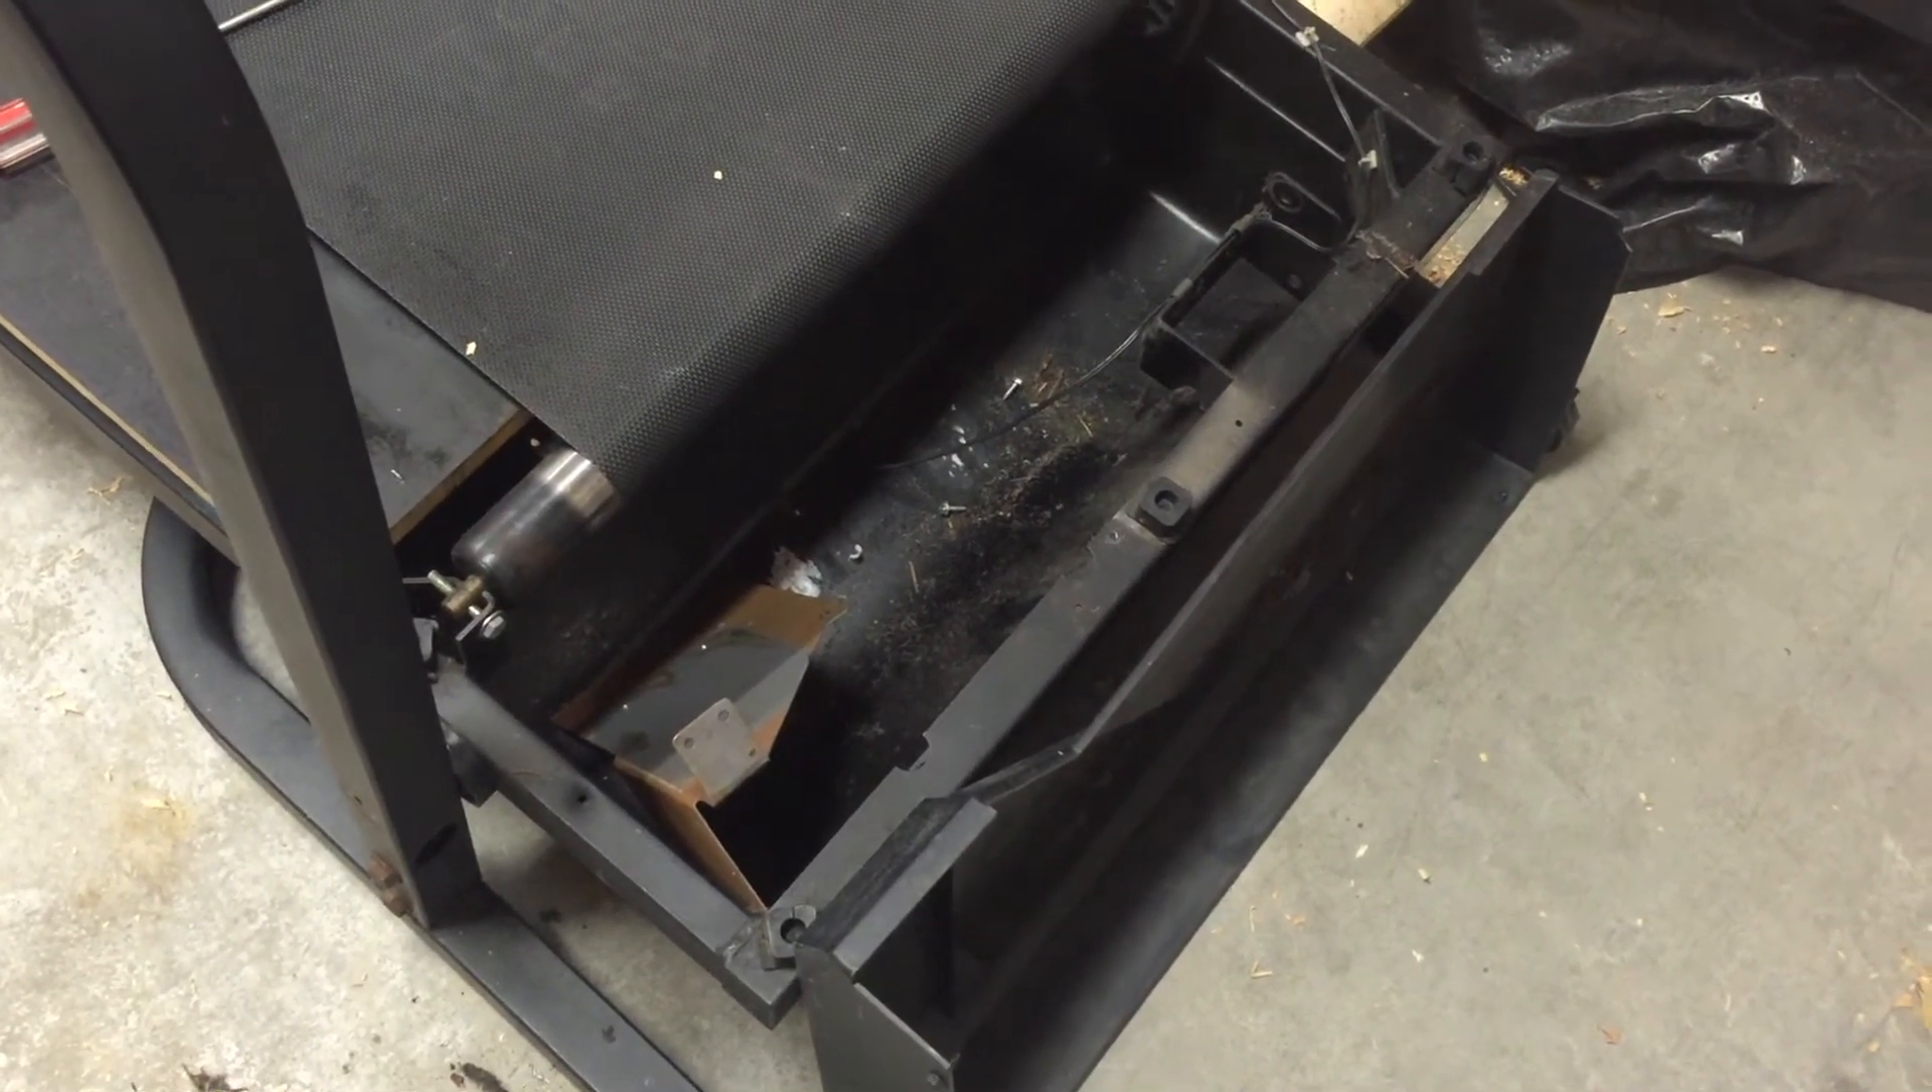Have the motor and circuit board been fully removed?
Yes.